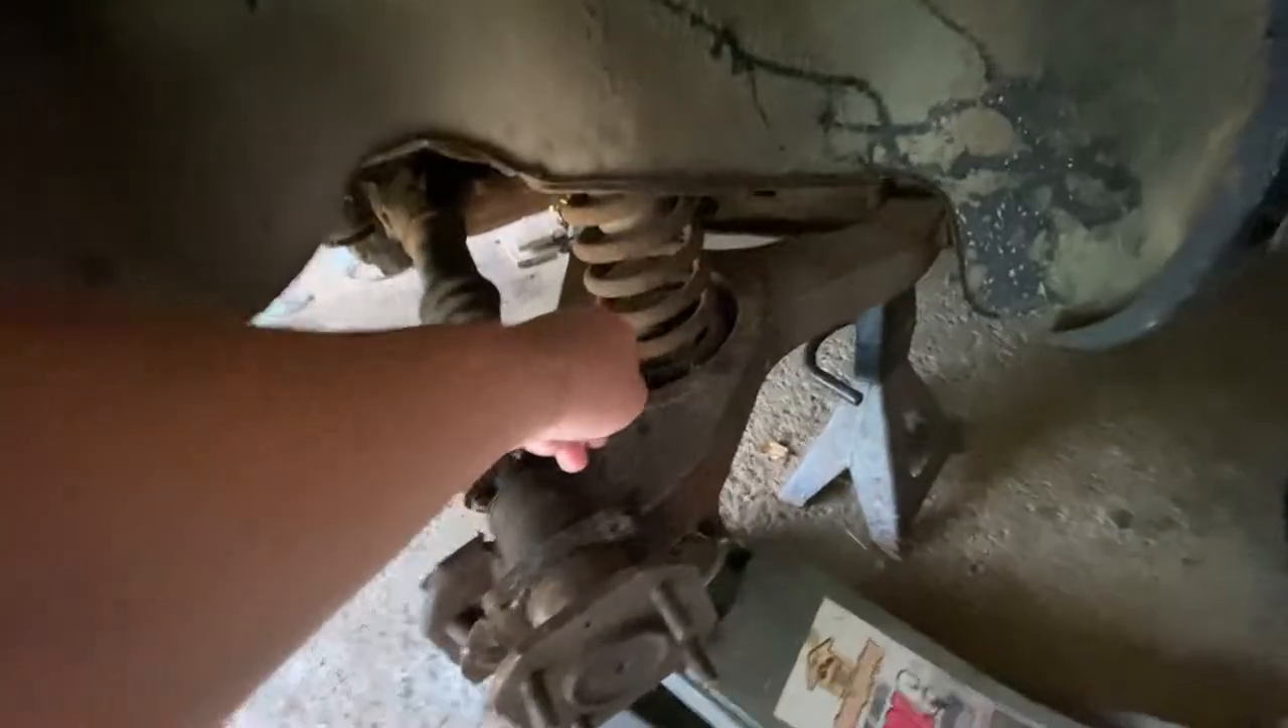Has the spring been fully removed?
No.